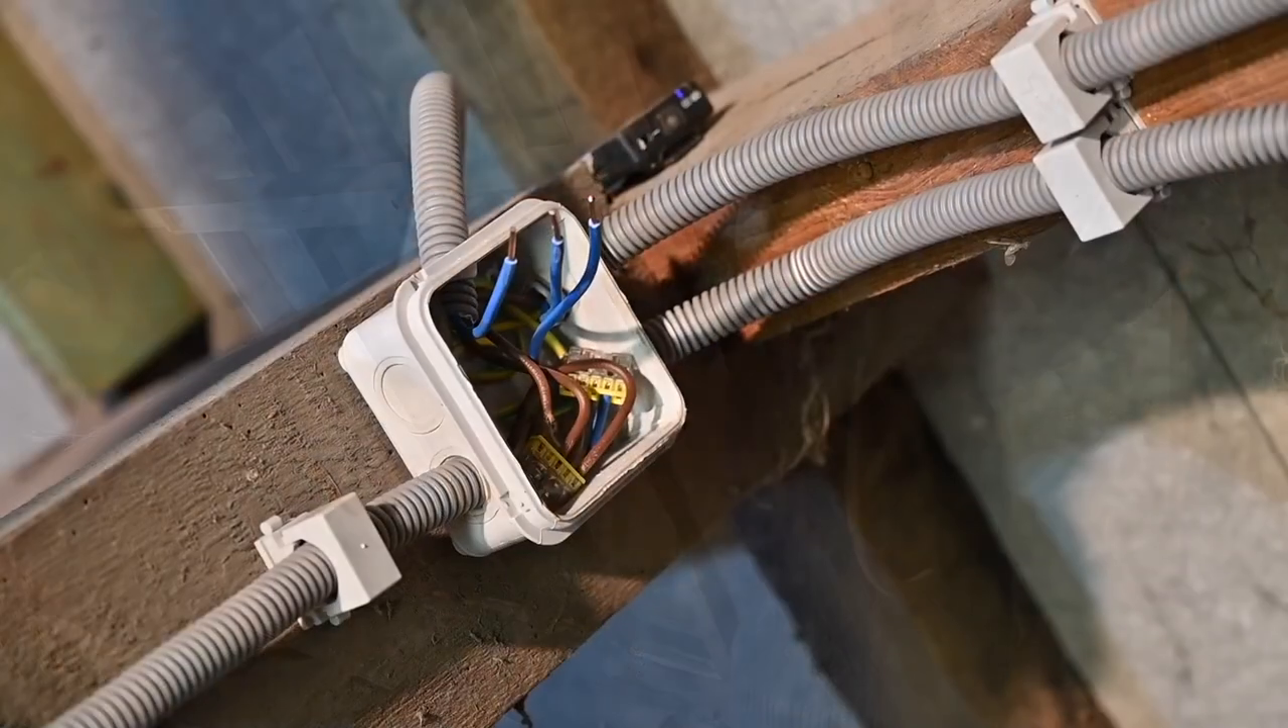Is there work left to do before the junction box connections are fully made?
Yes.